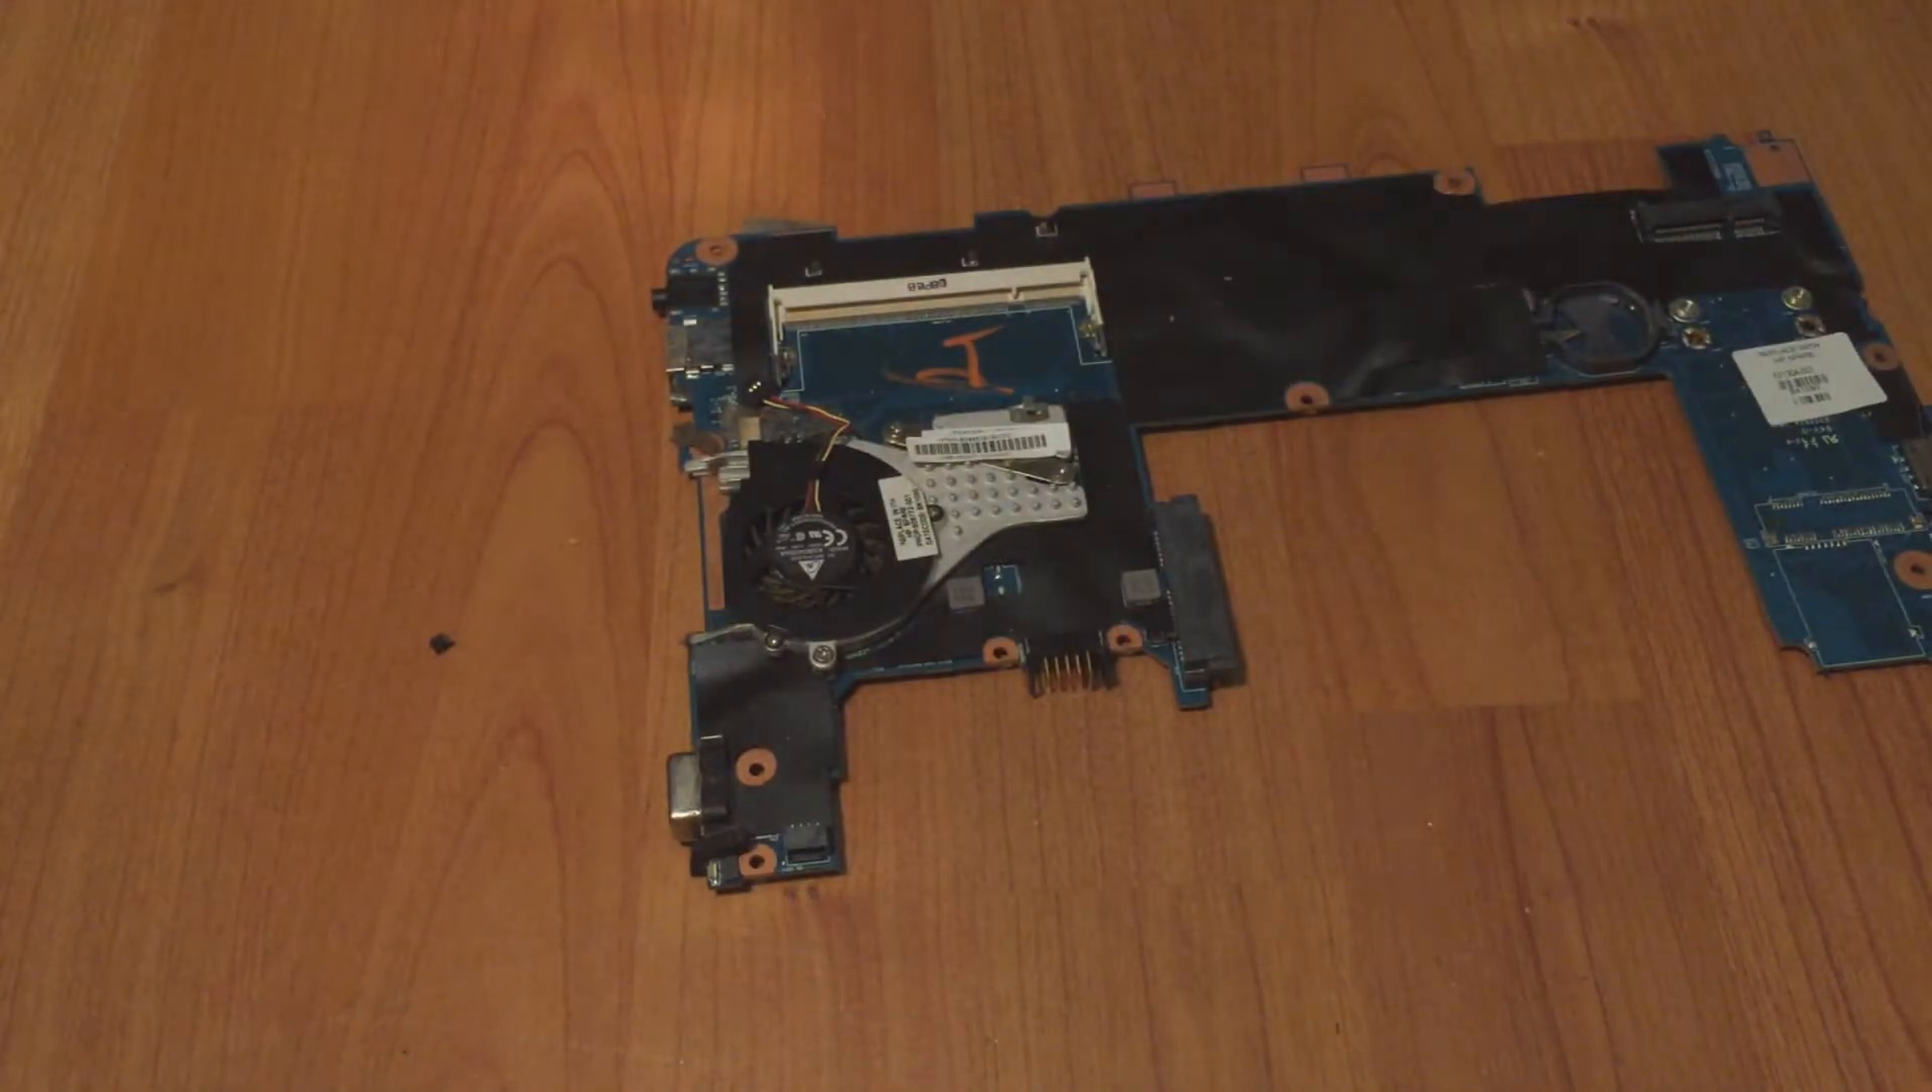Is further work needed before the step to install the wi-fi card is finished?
Yes.